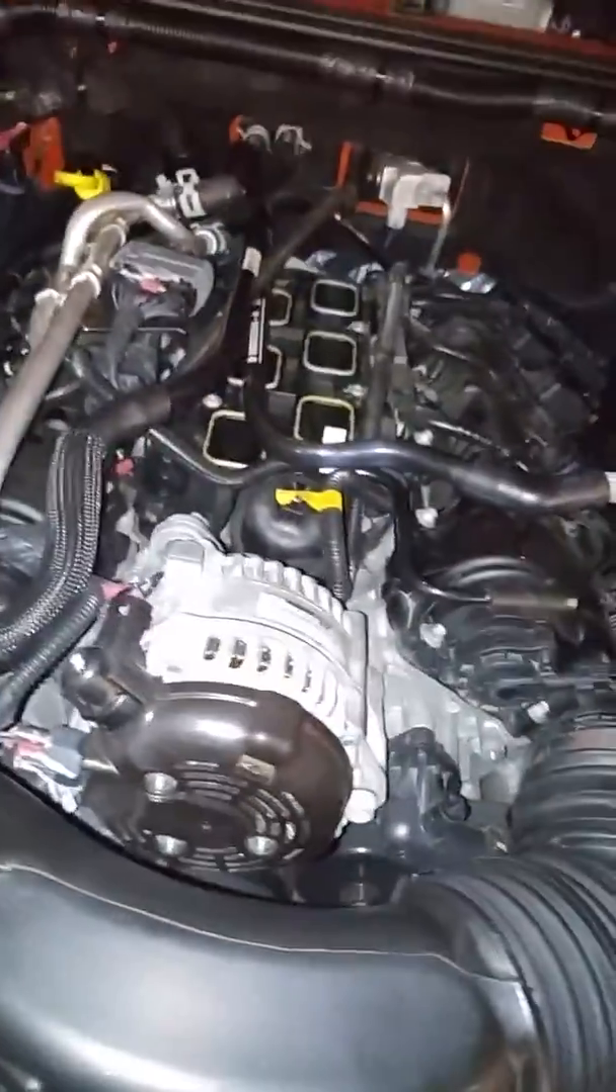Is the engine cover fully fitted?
No.